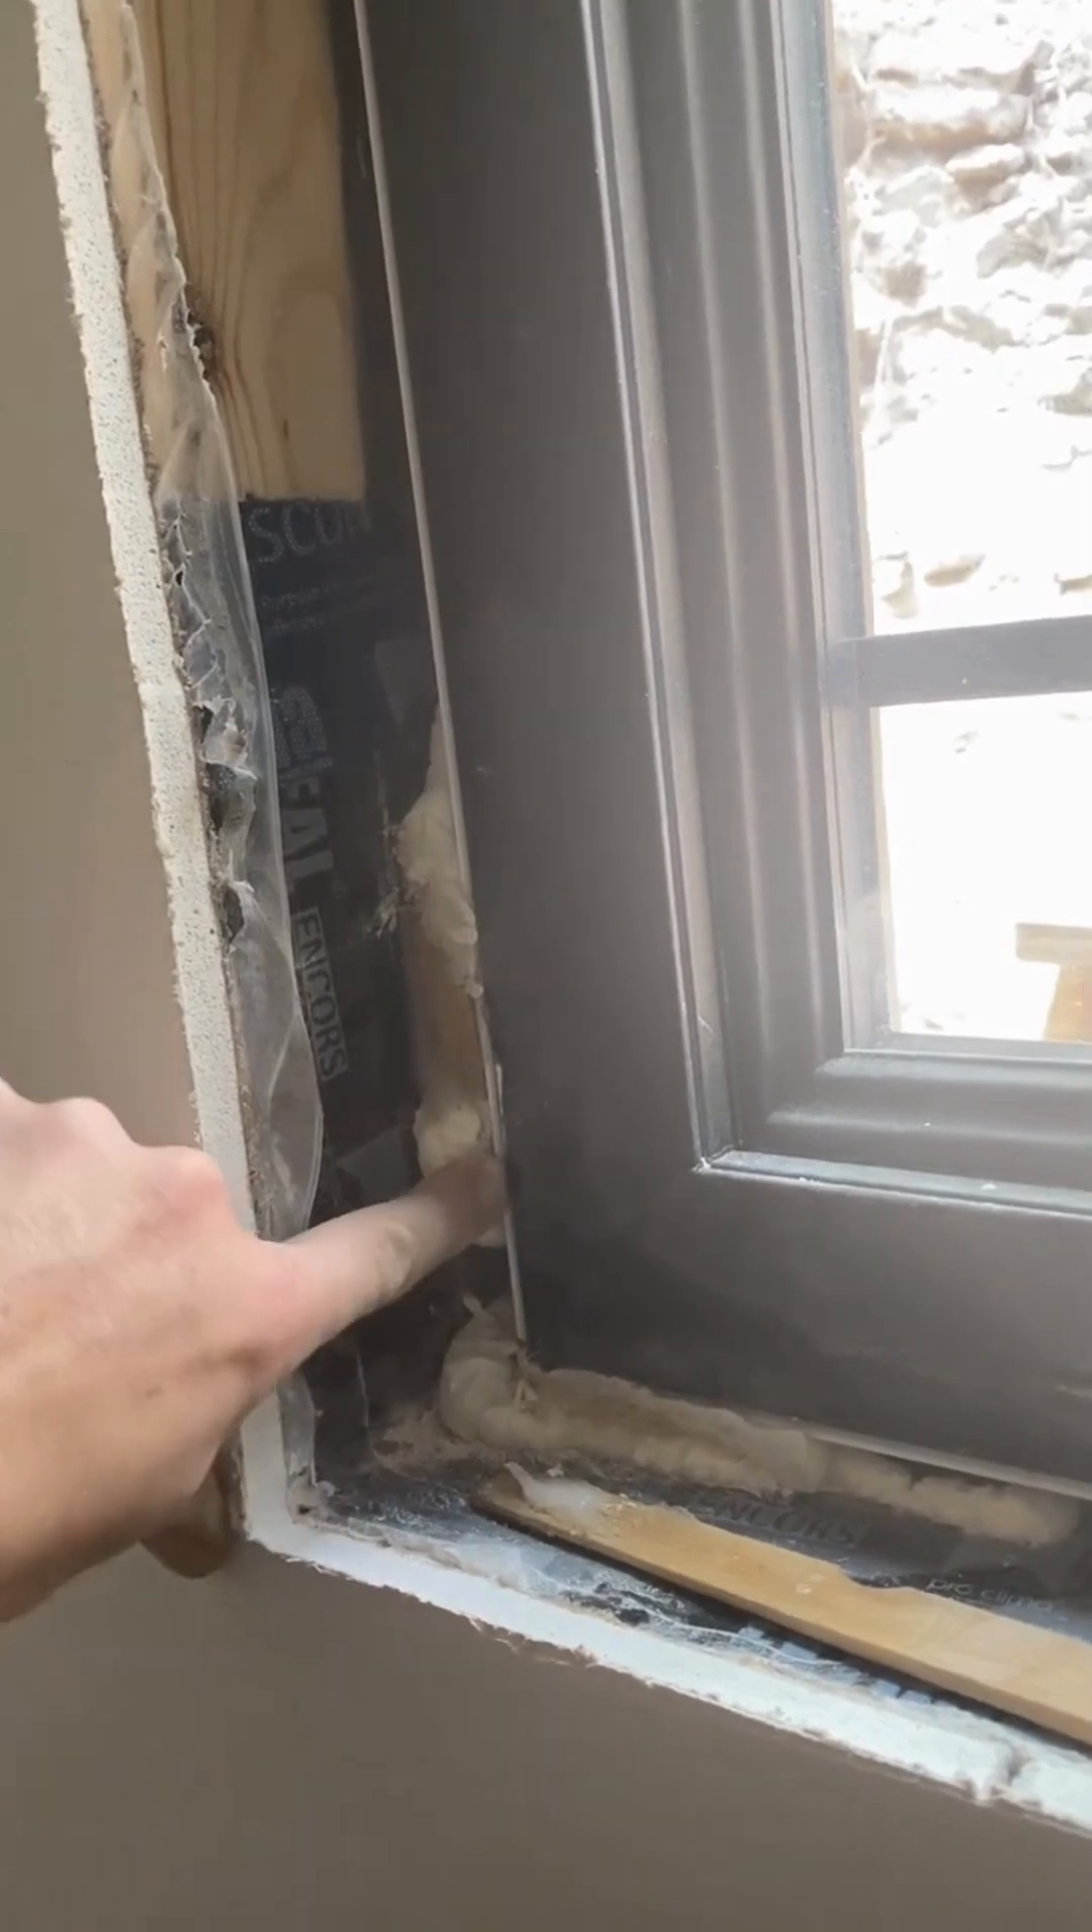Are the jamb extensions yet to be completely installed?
Yes.